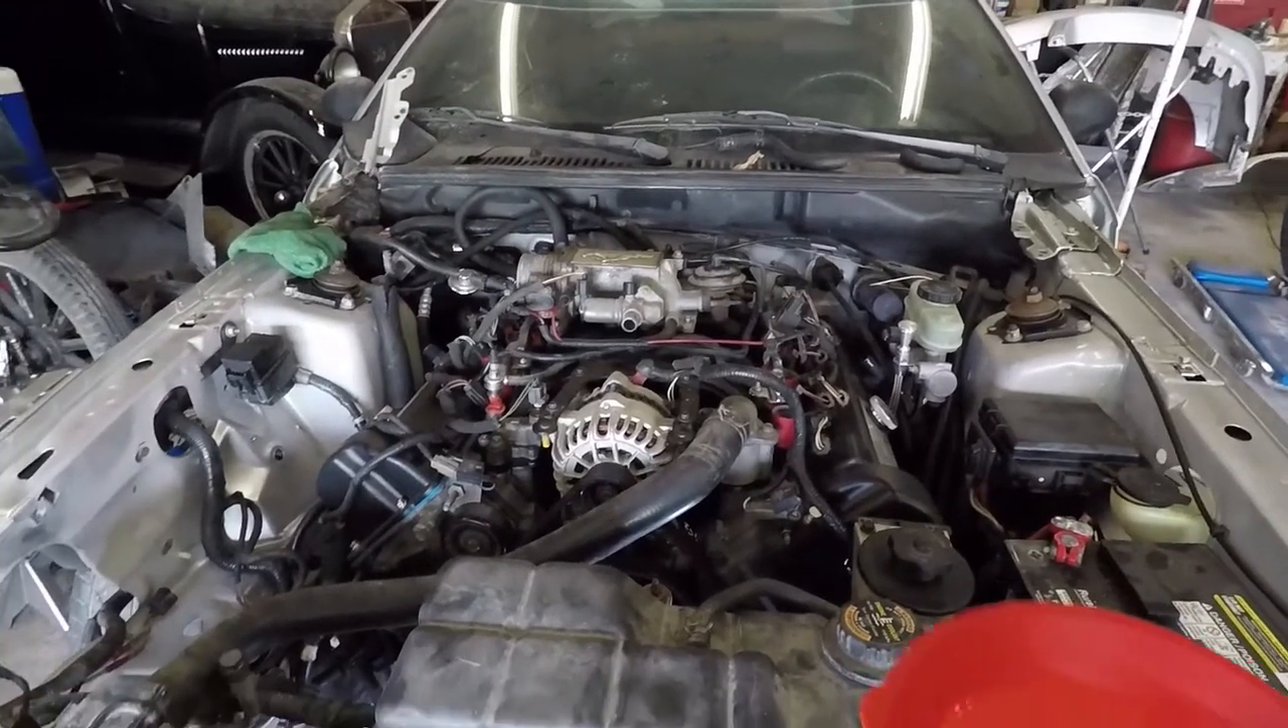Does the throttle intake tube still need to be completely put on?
Yes.